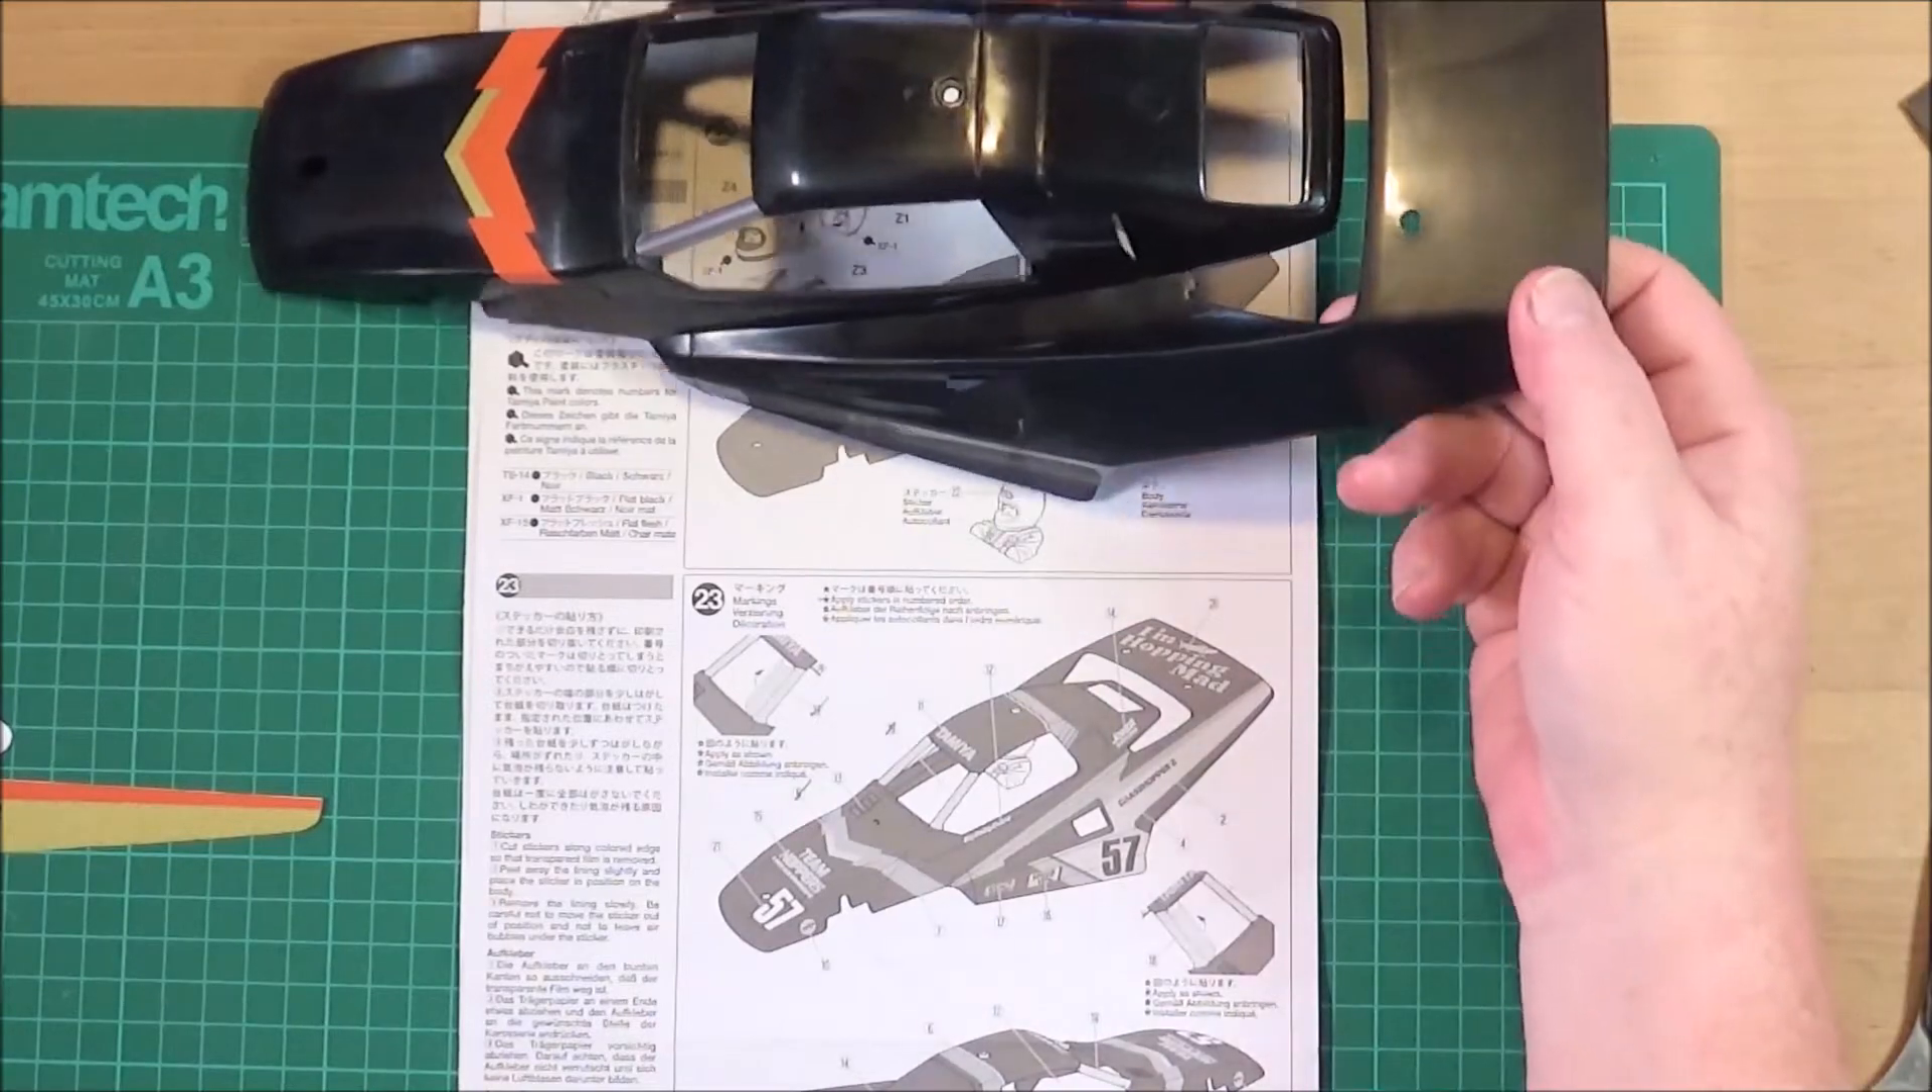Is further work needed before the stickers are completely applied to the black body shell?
Yes.